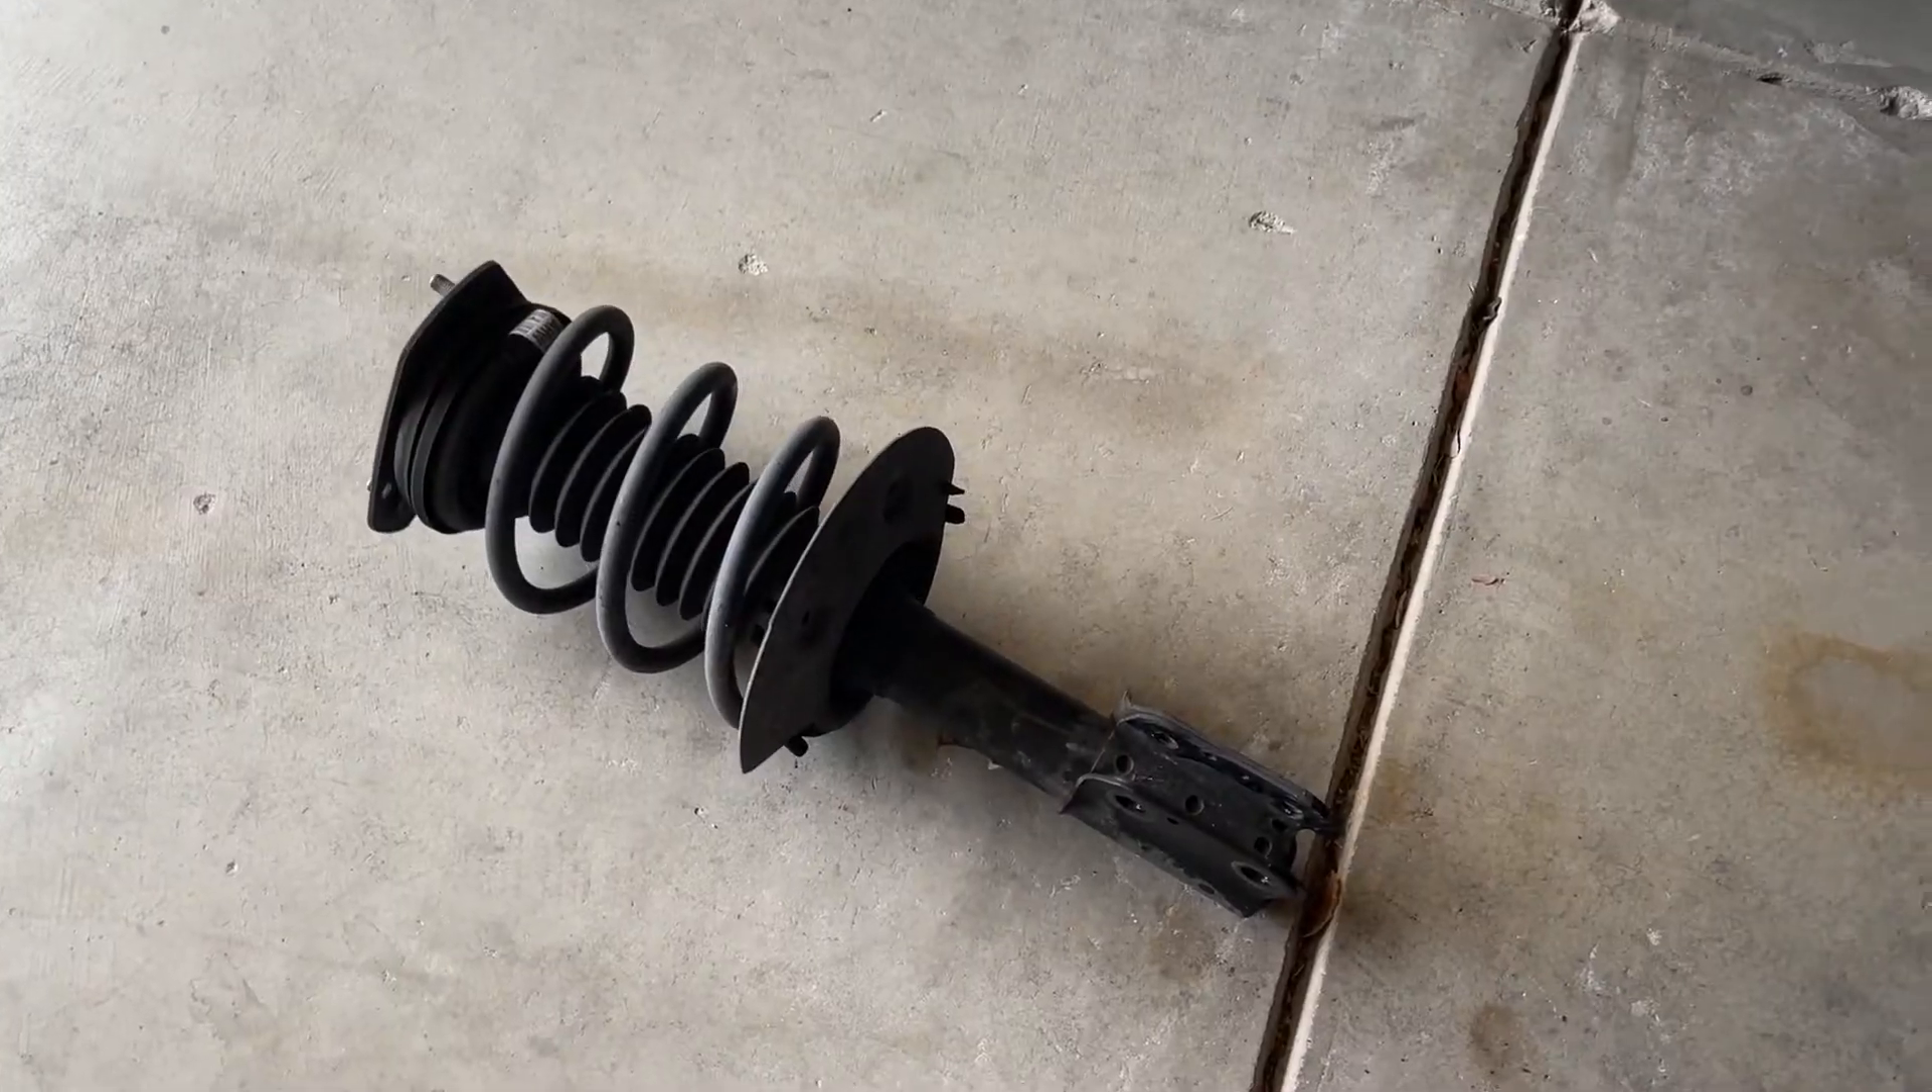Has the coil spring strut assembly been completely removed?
Yes.